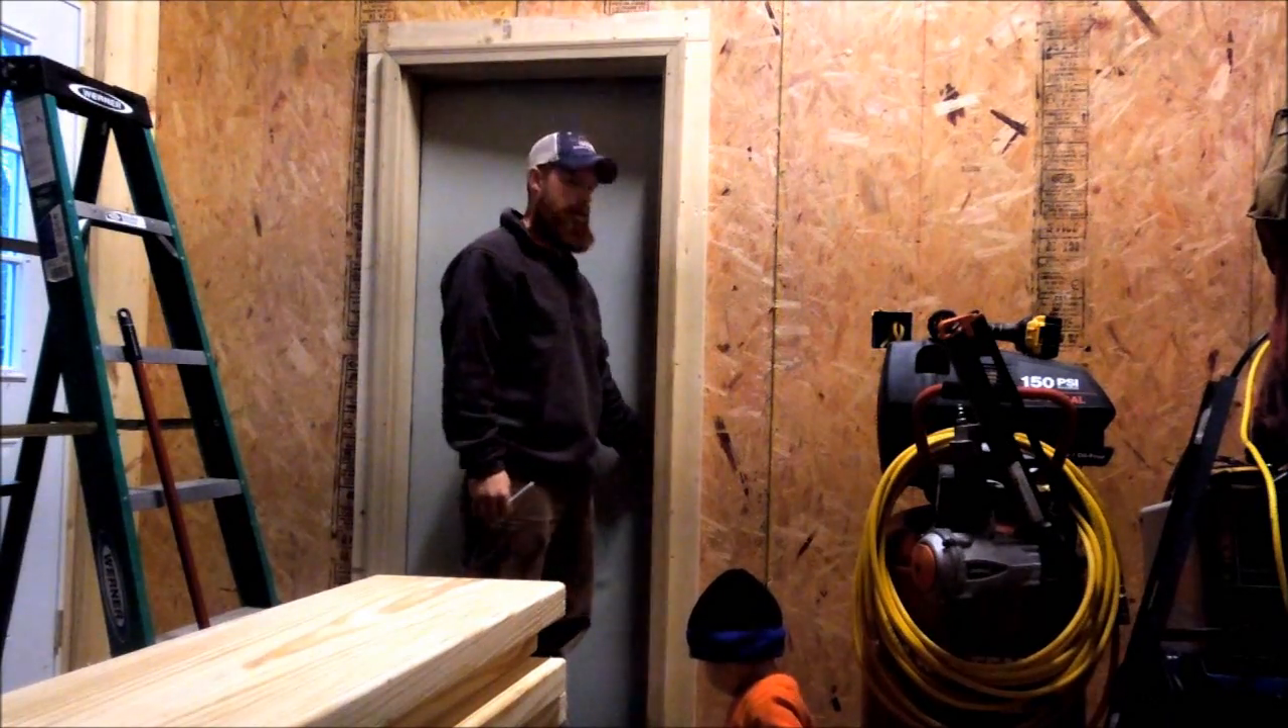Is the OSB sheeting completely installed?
Yes.